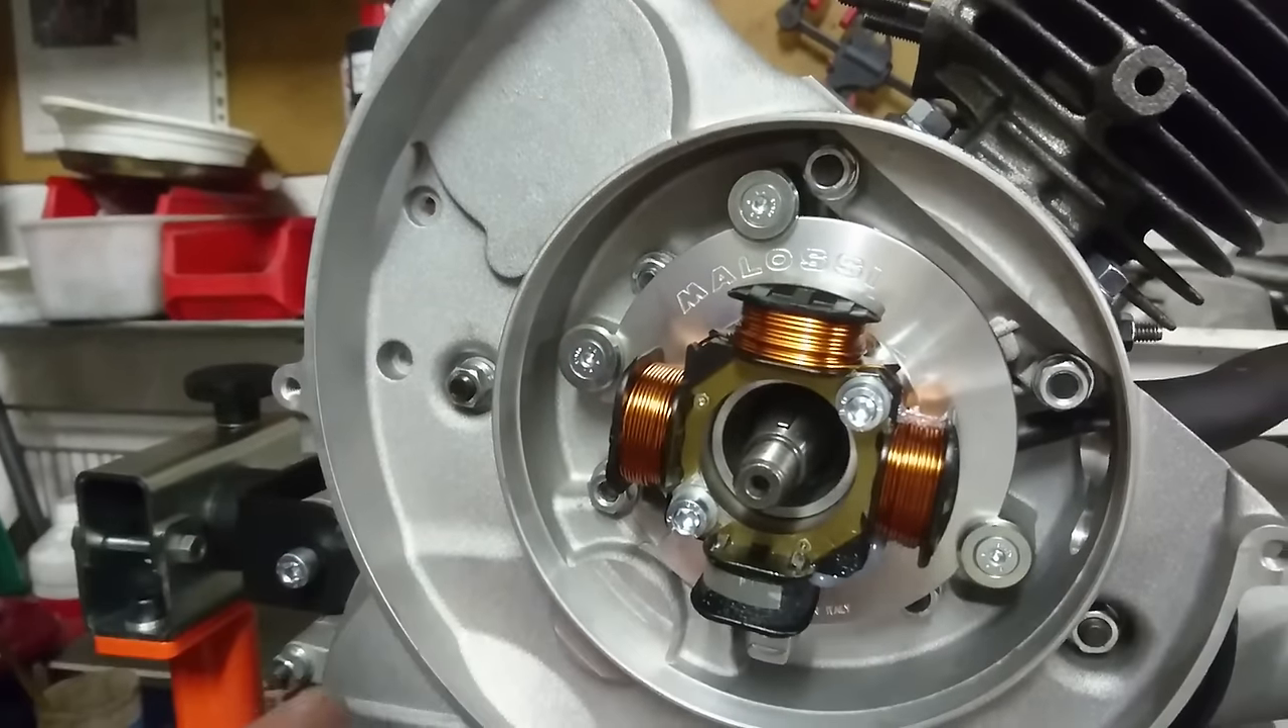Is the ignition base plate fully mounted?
Yes.